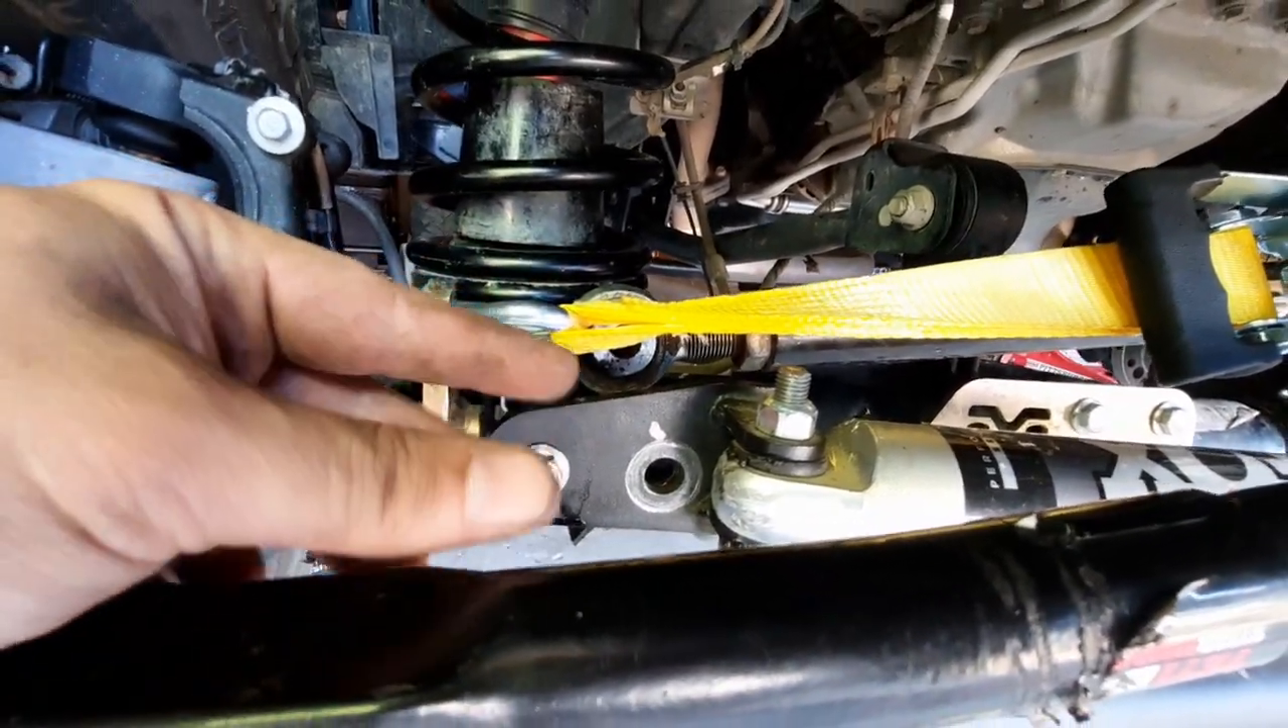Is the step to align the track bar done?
No.